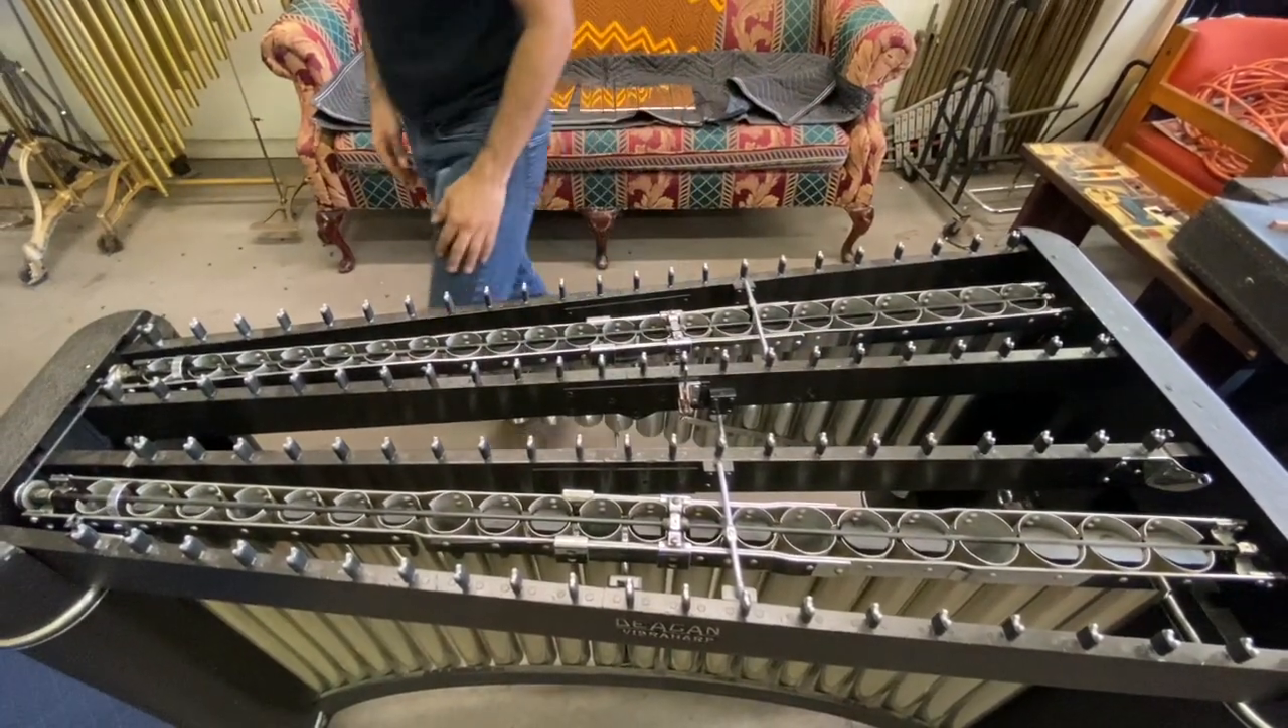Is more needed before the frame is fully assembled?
No.